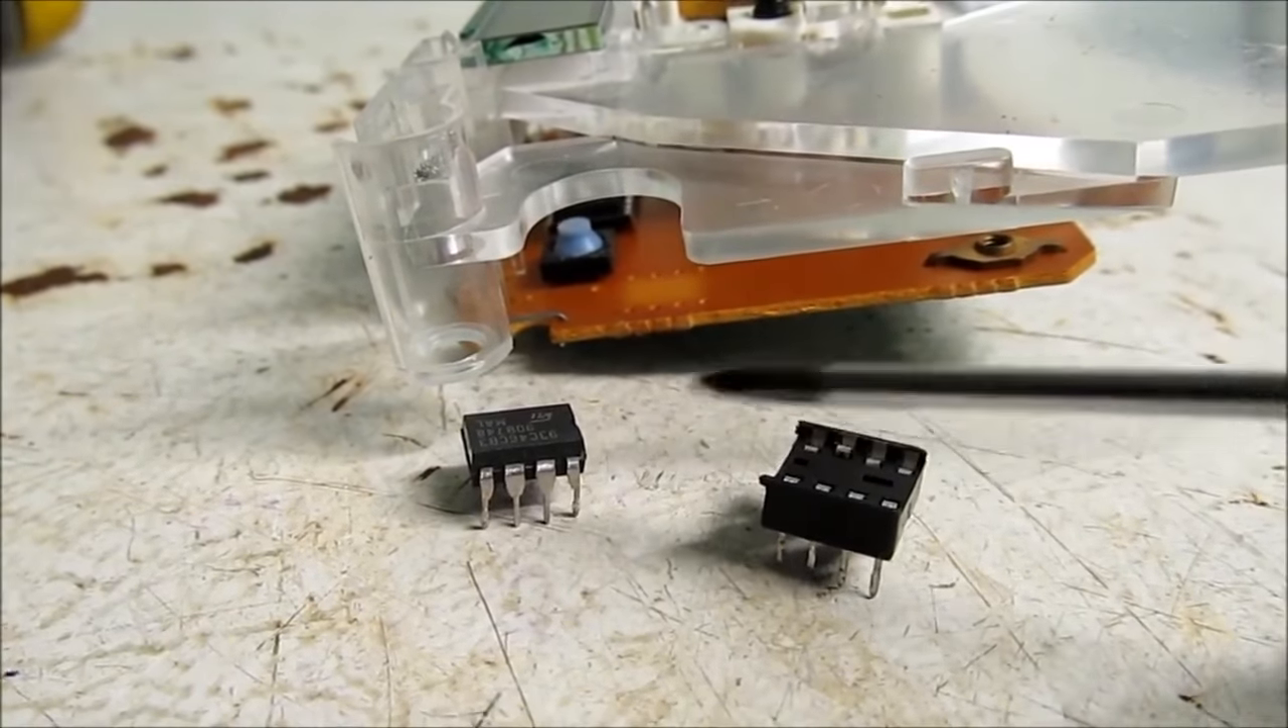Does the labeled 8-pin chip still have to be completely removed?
No.